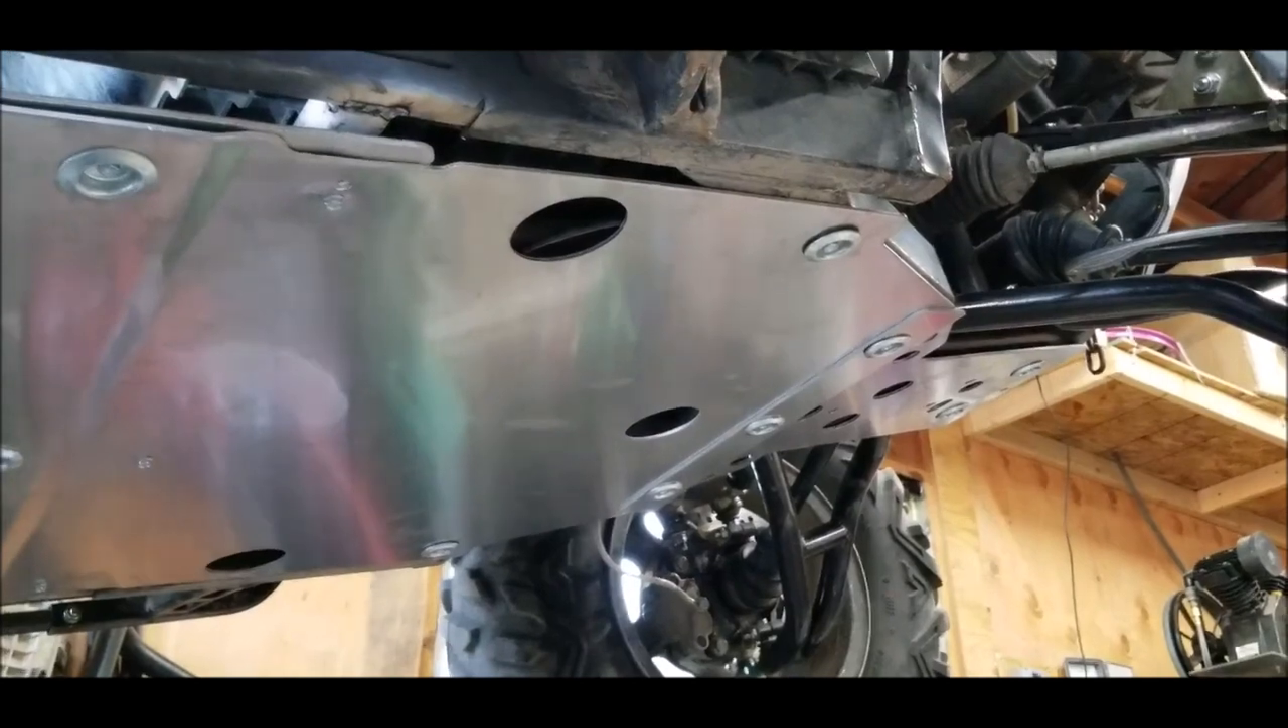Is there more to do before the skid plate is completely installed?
No.